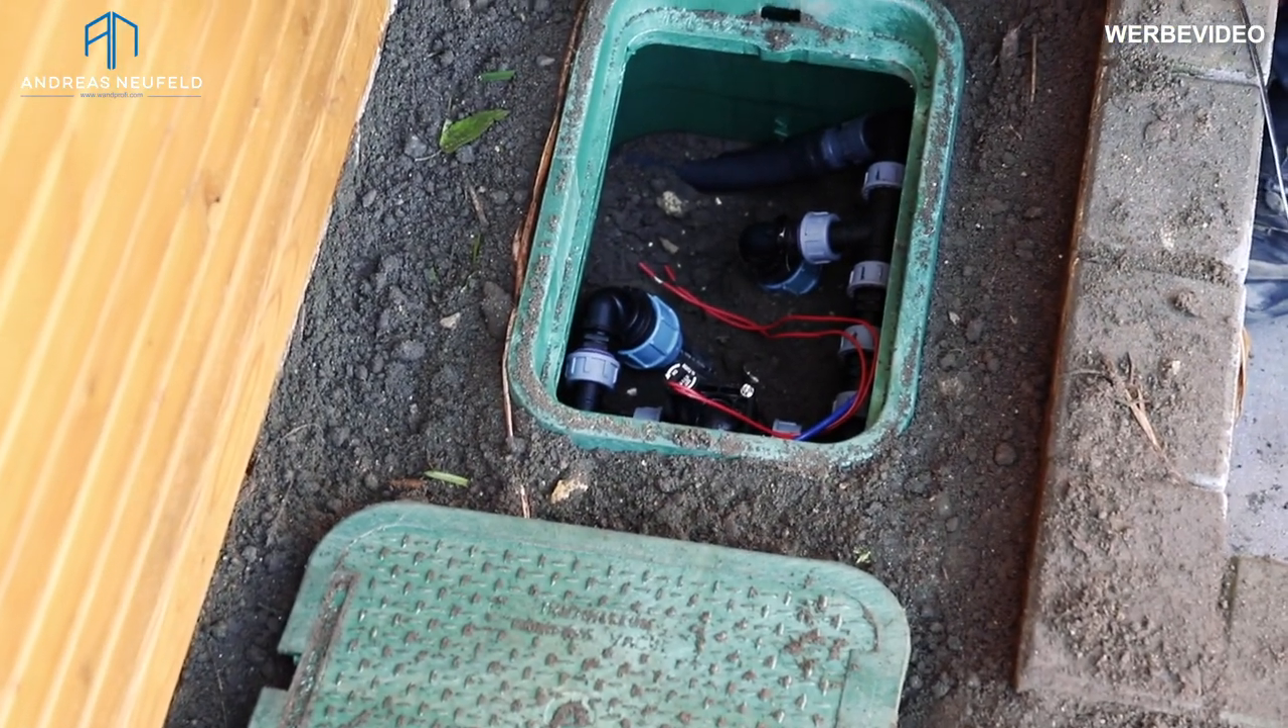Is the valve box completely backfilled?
Yes.